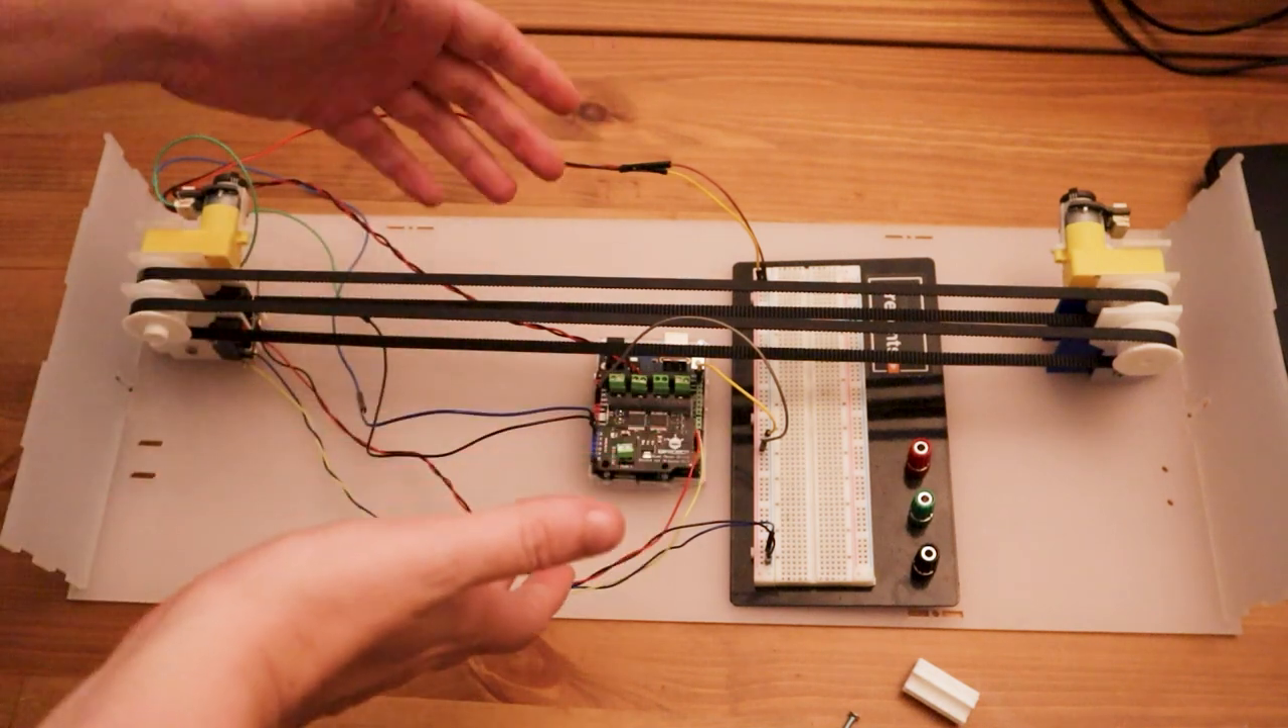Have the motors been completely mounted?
Yes.